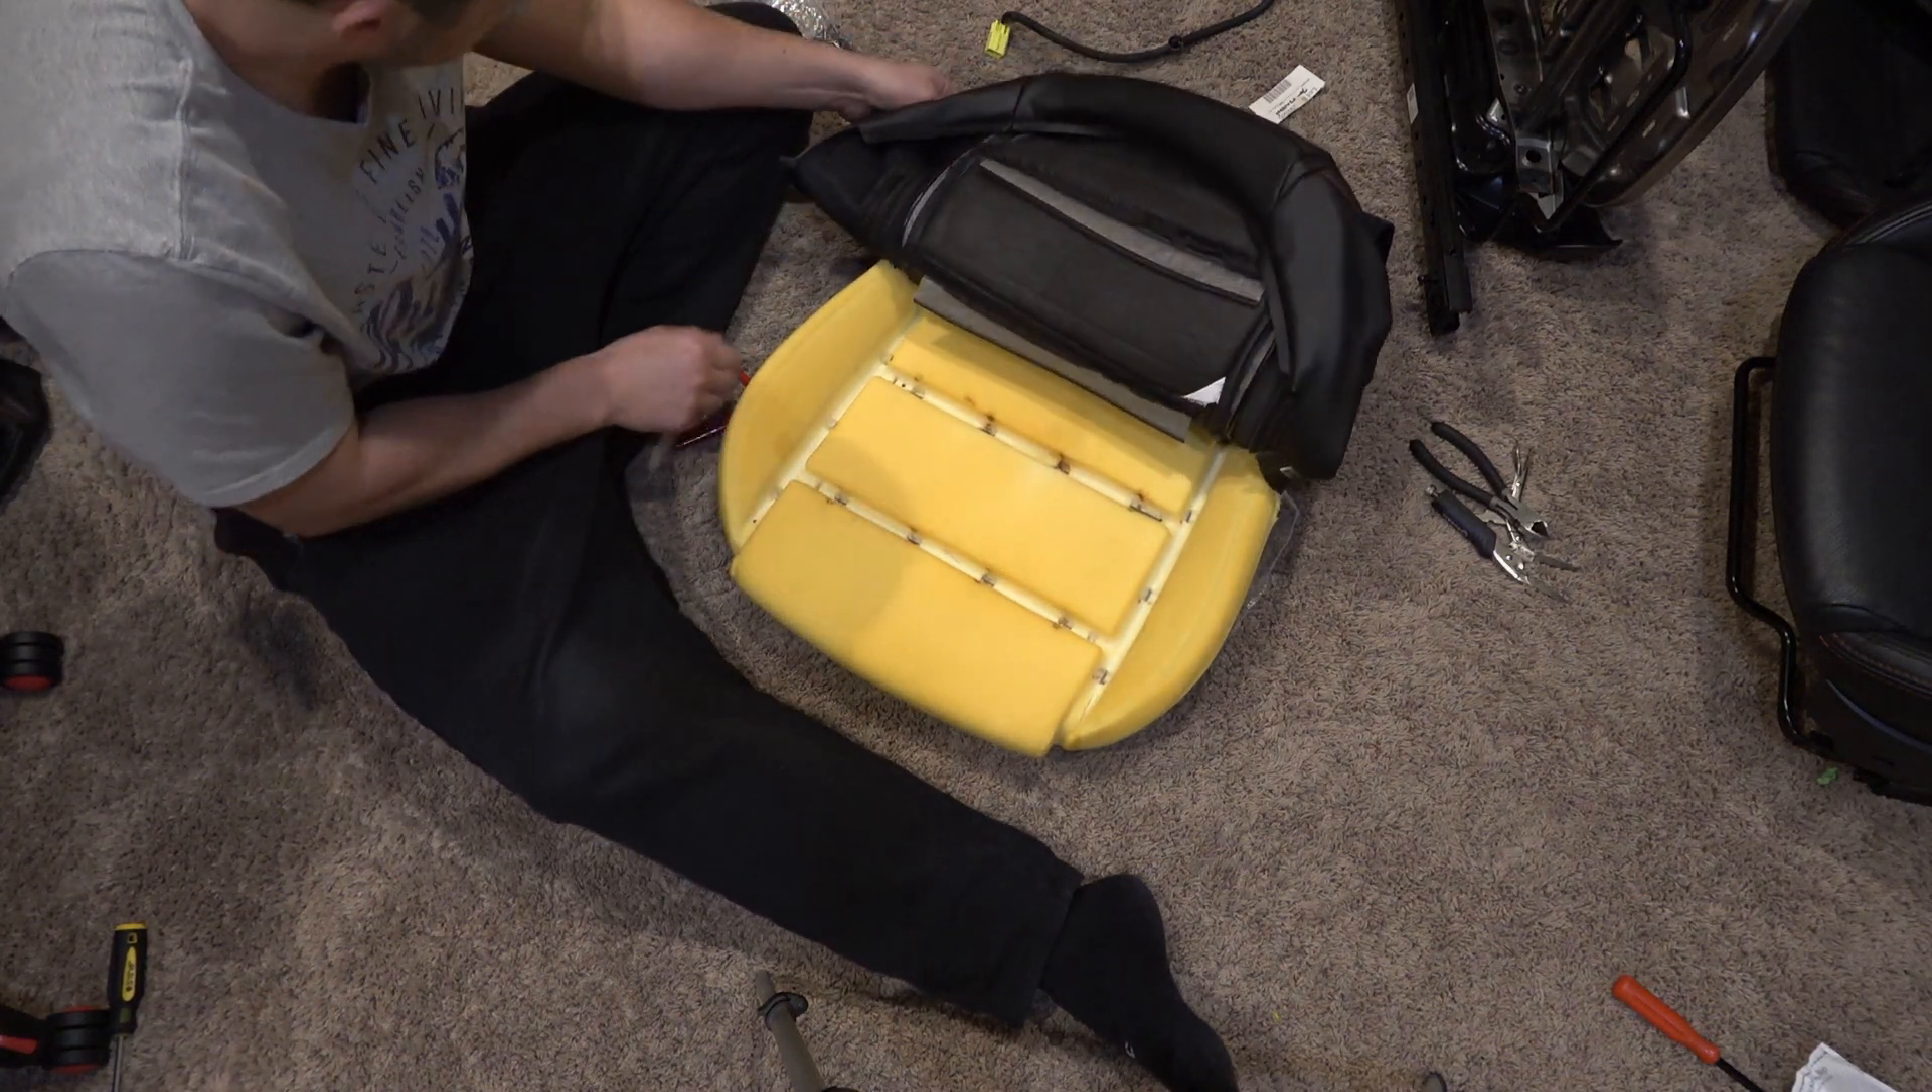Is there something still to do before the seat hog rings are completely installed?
Yes.